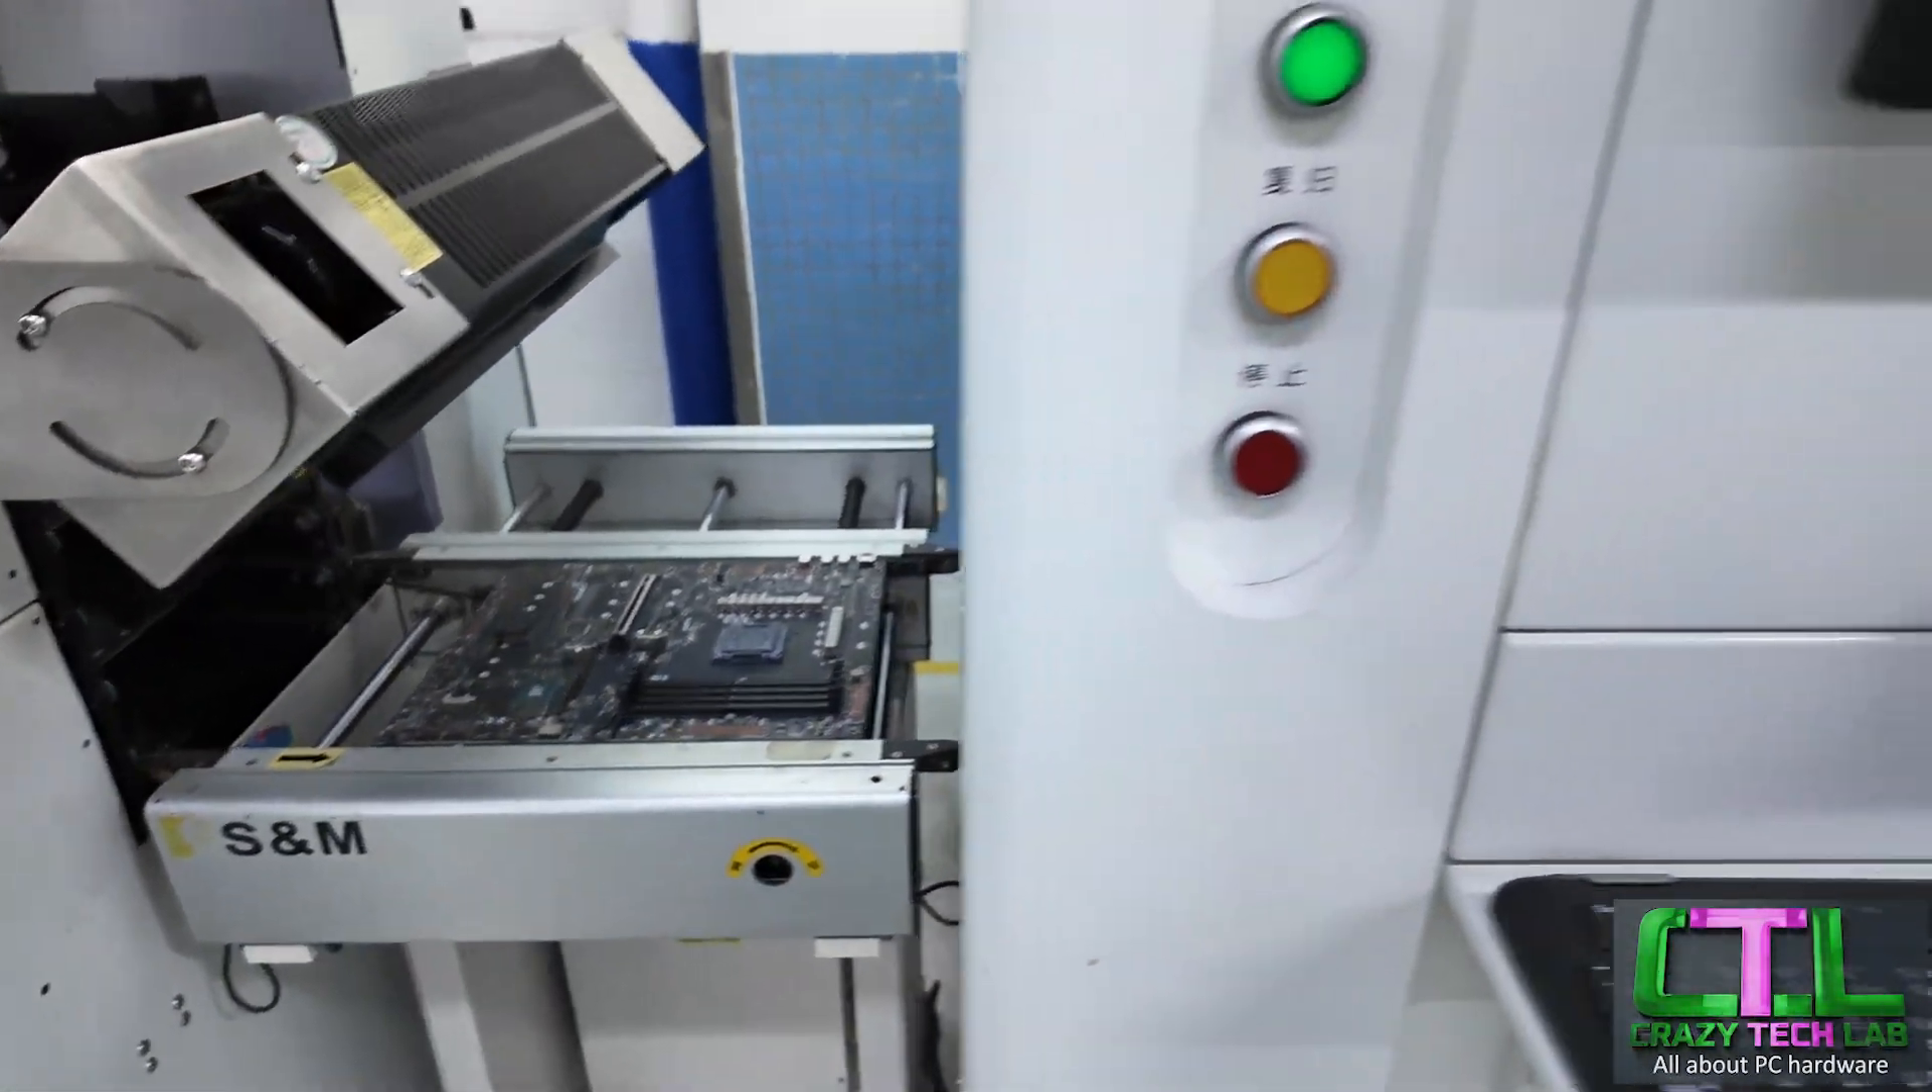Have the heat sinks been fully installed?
No.